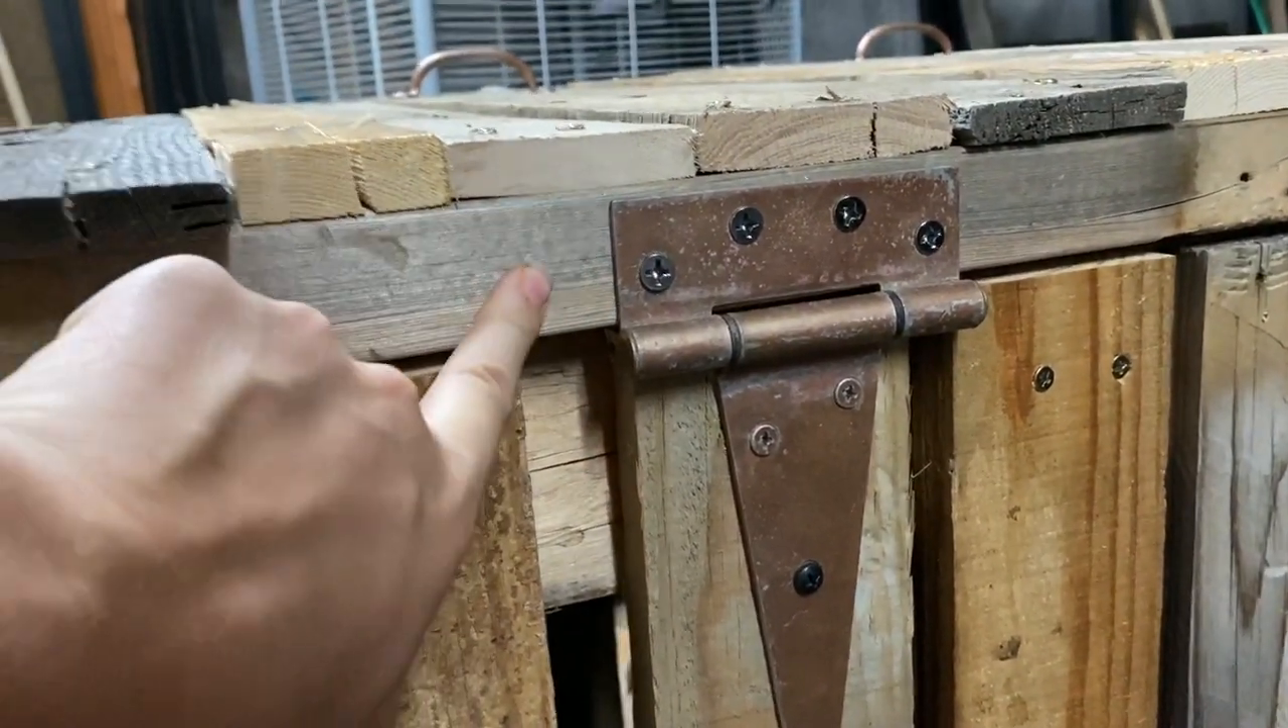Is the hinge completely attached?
Yes.